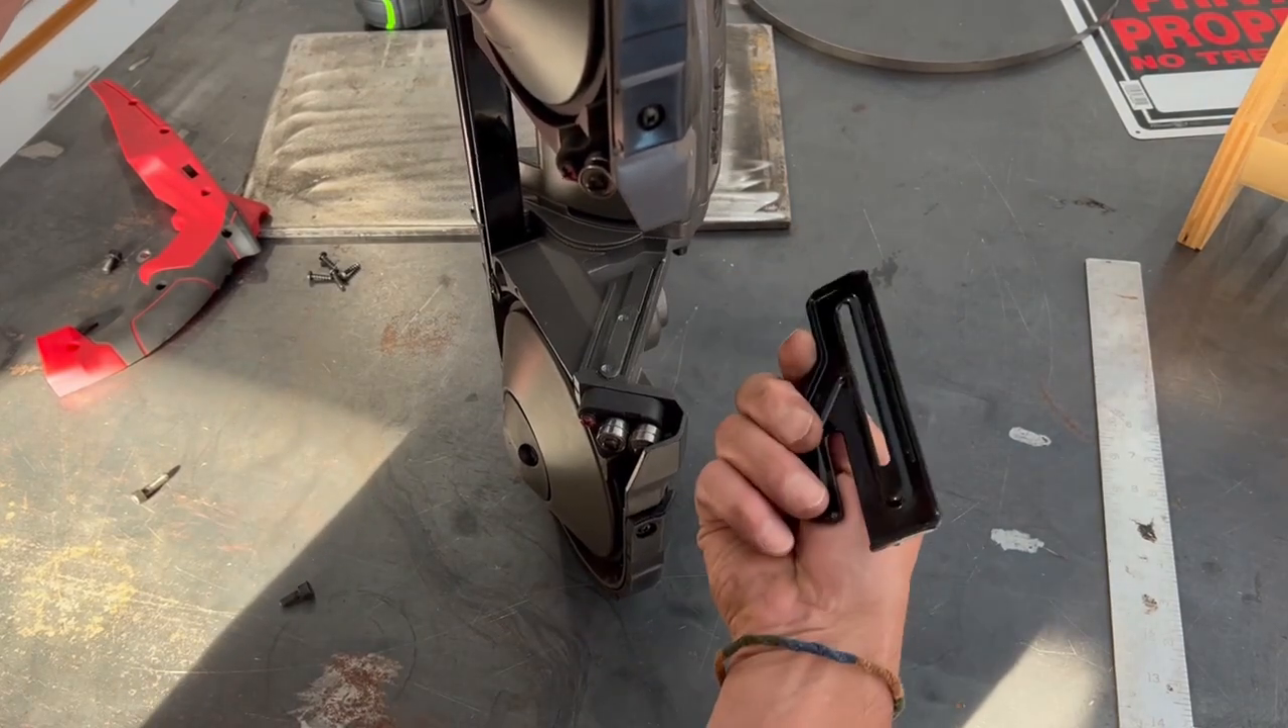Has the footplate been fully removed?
Yes.